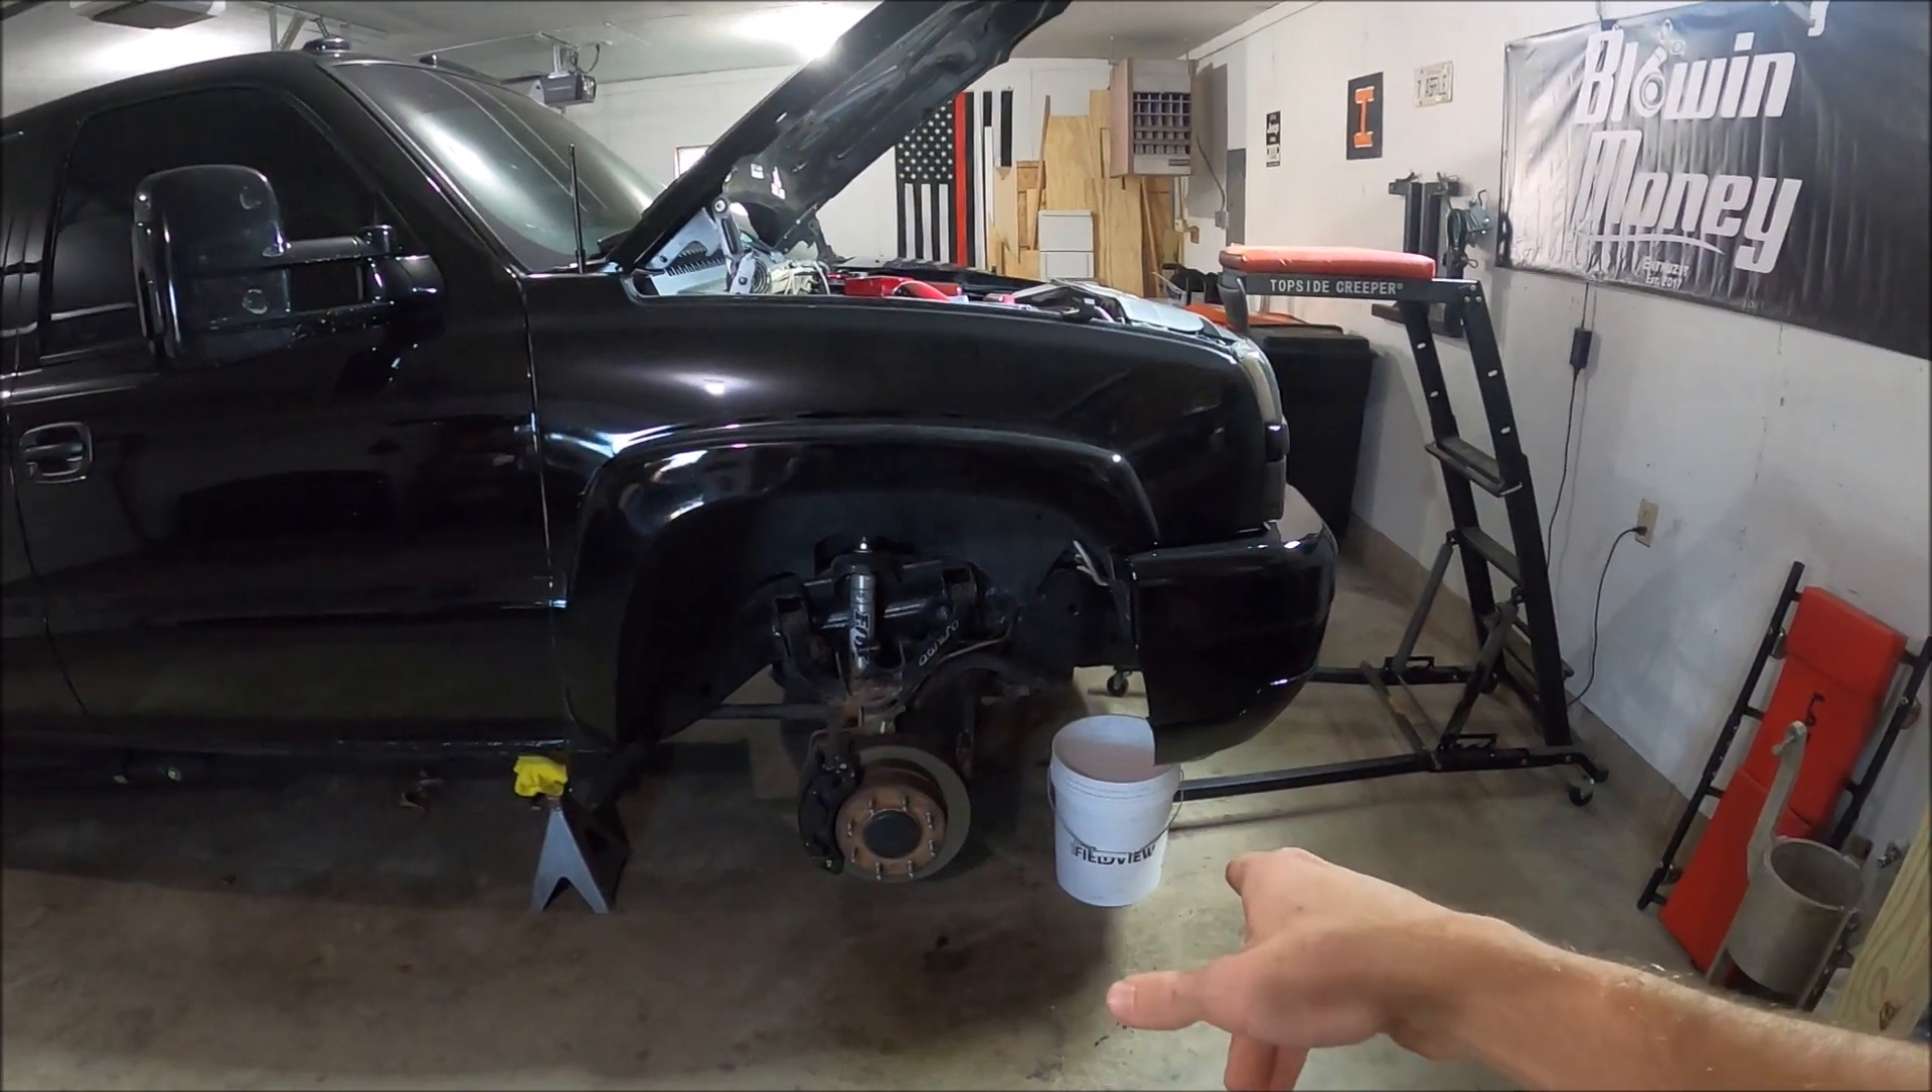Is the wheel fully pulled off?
Yes.